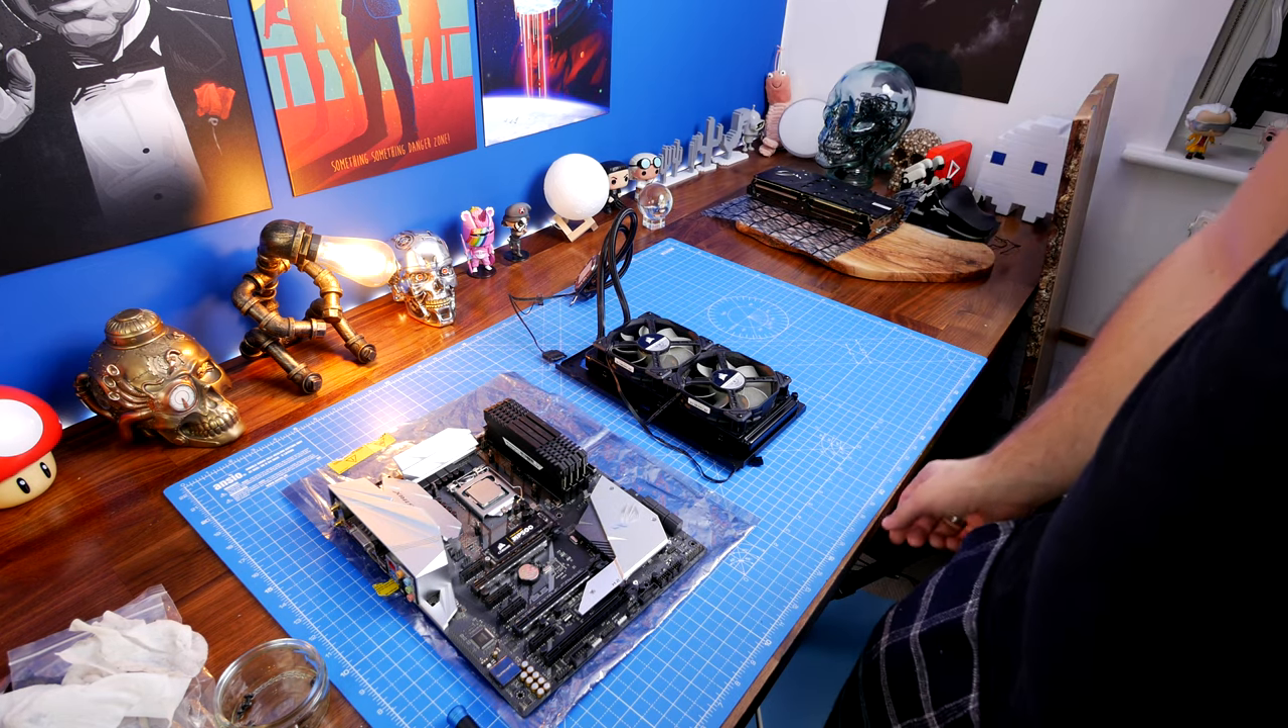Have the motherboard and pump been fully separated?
Yes.